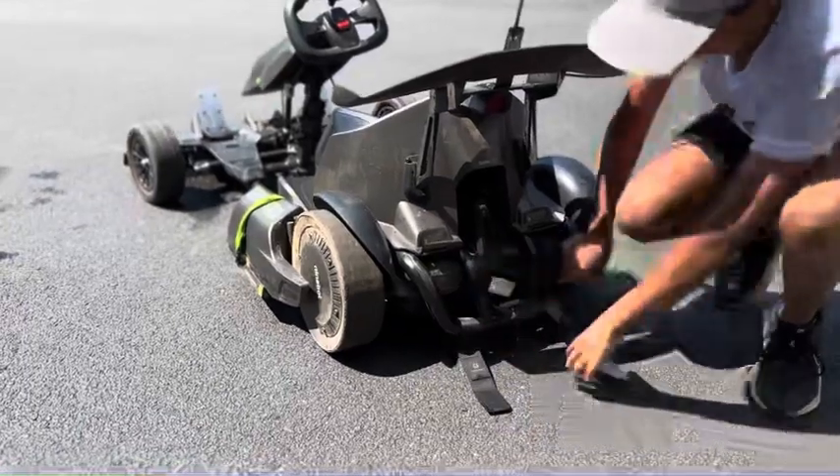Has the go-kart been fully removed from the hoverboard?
No.